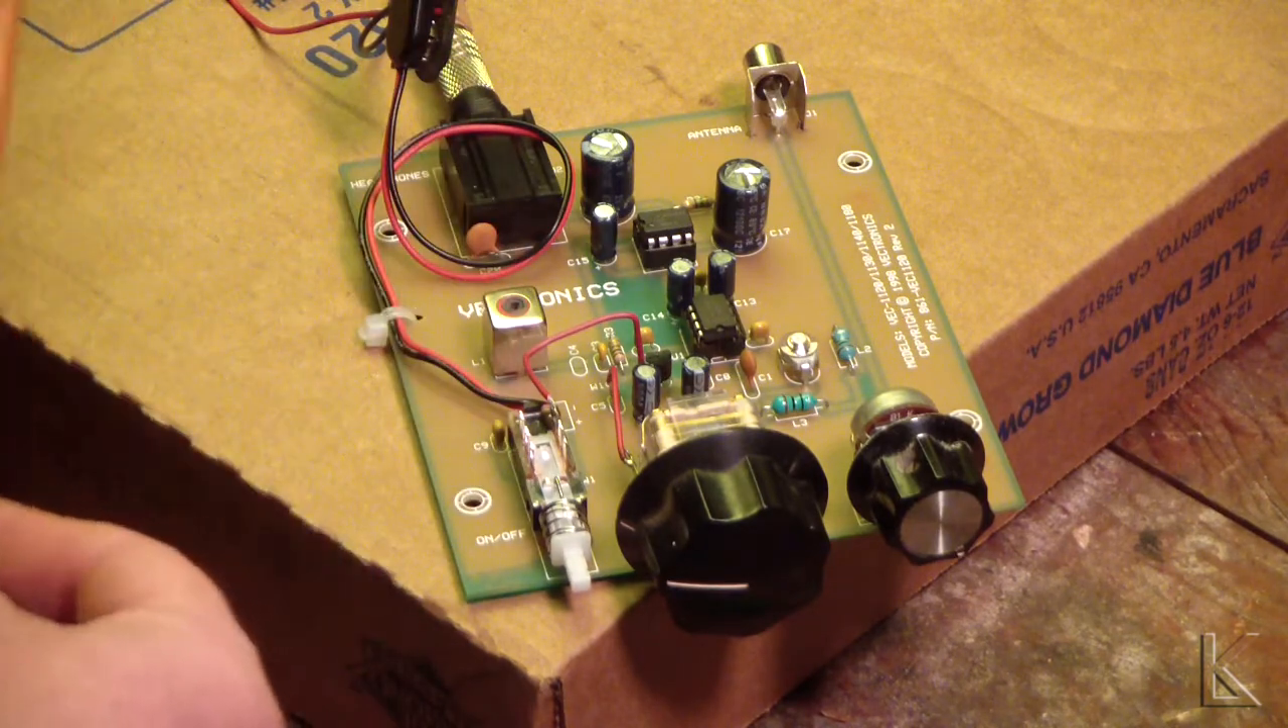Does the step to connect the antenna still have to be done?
Yes.